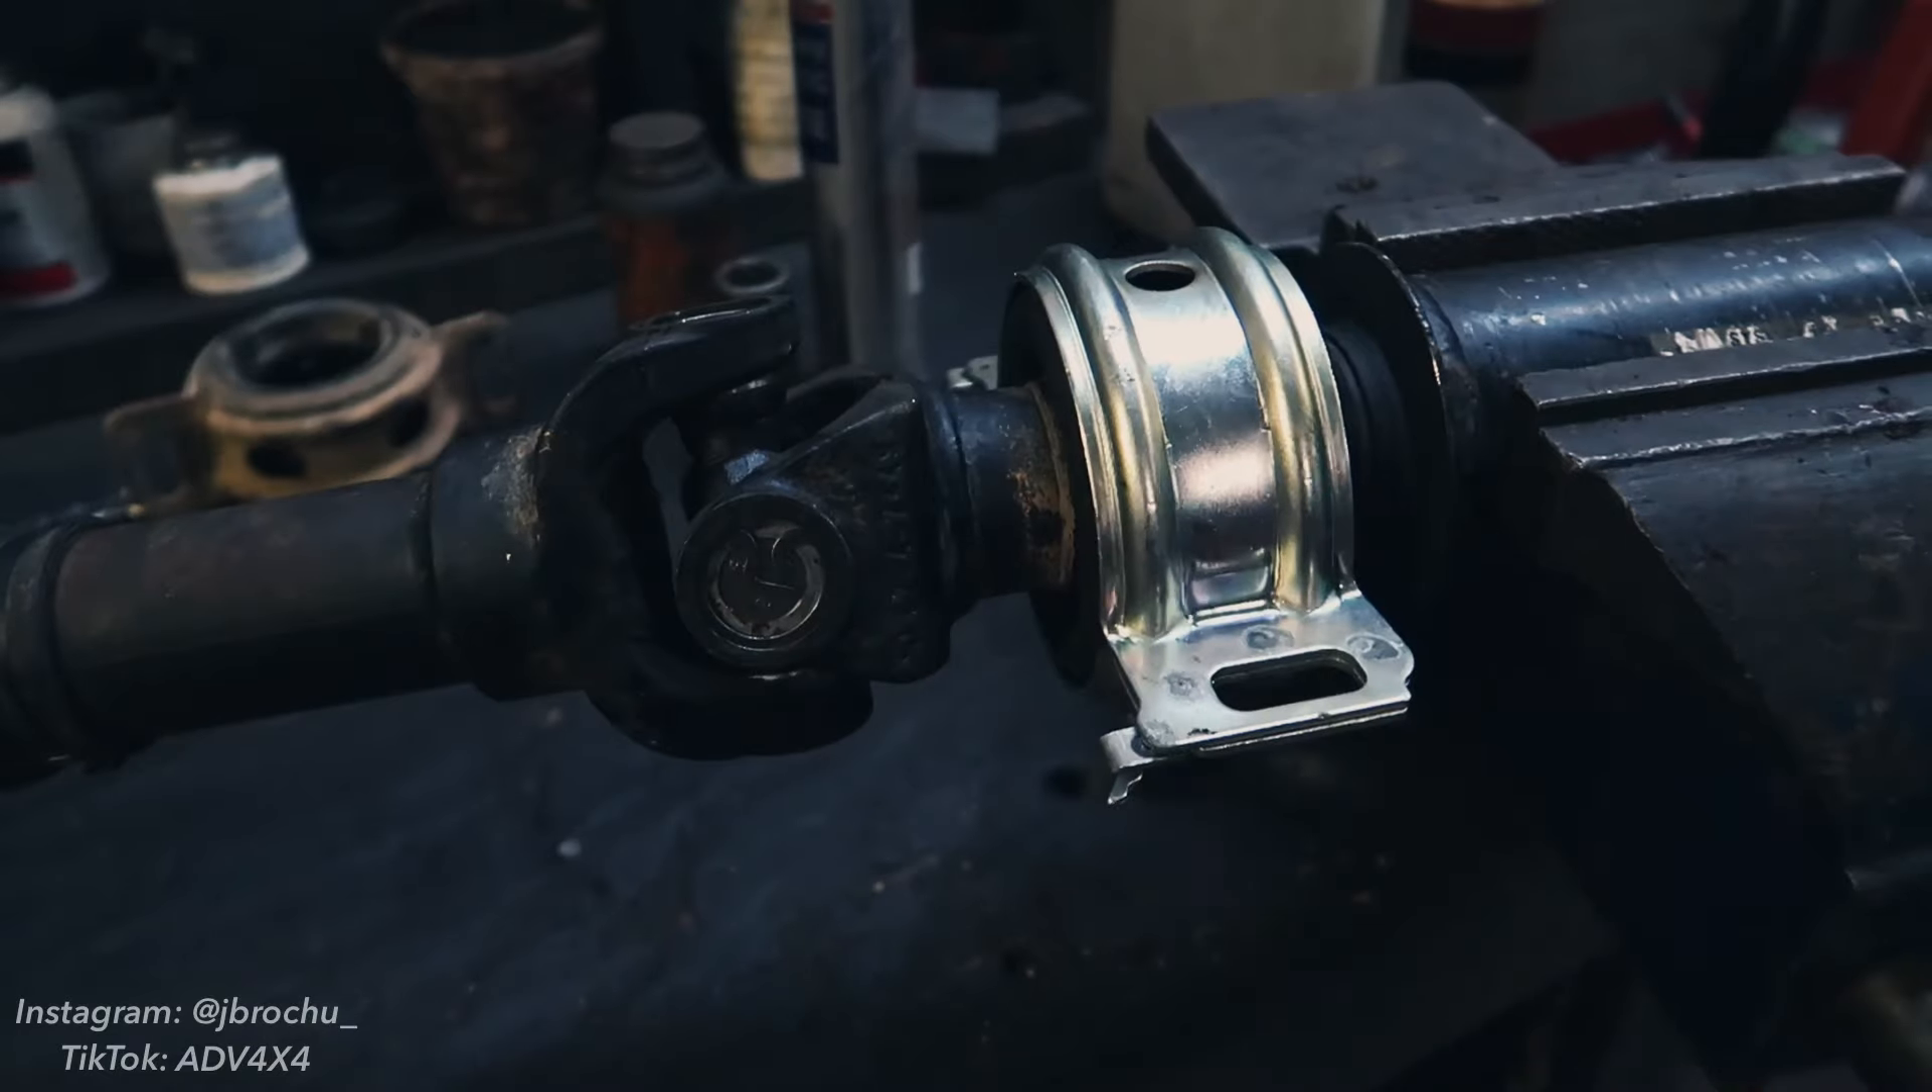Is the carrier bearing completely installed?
Yes.